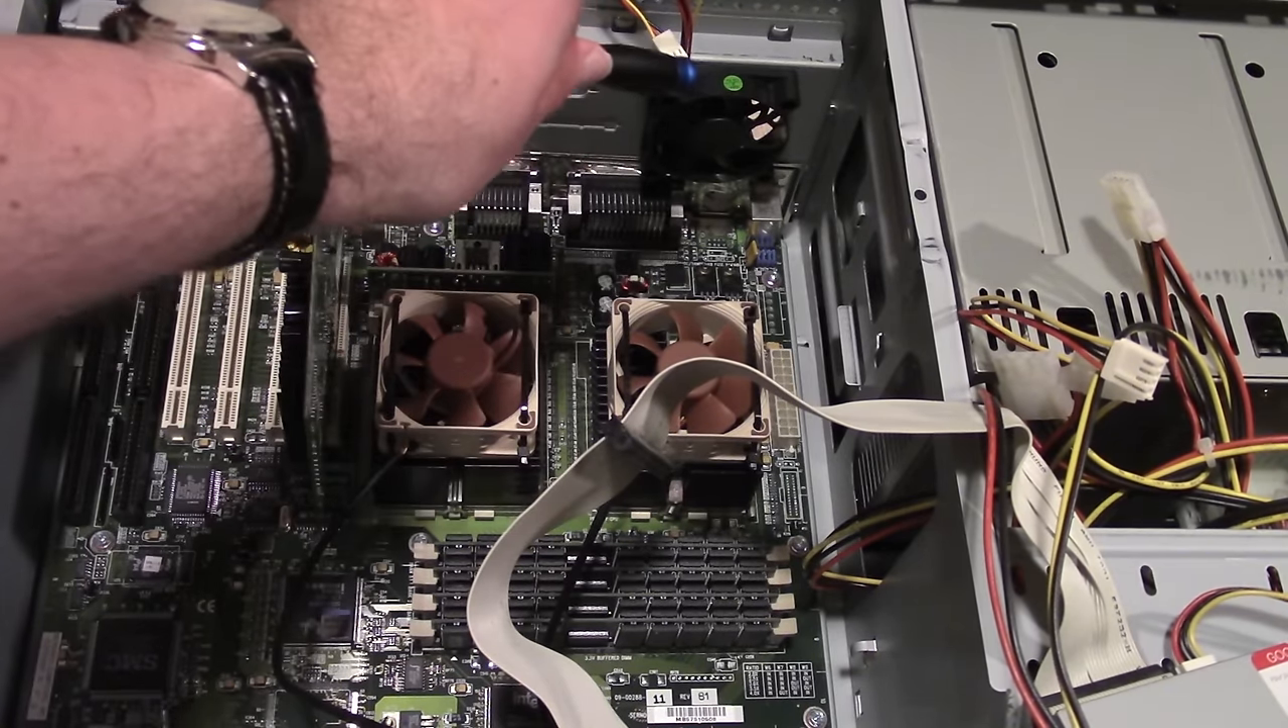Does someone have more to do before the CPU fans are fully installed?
No.